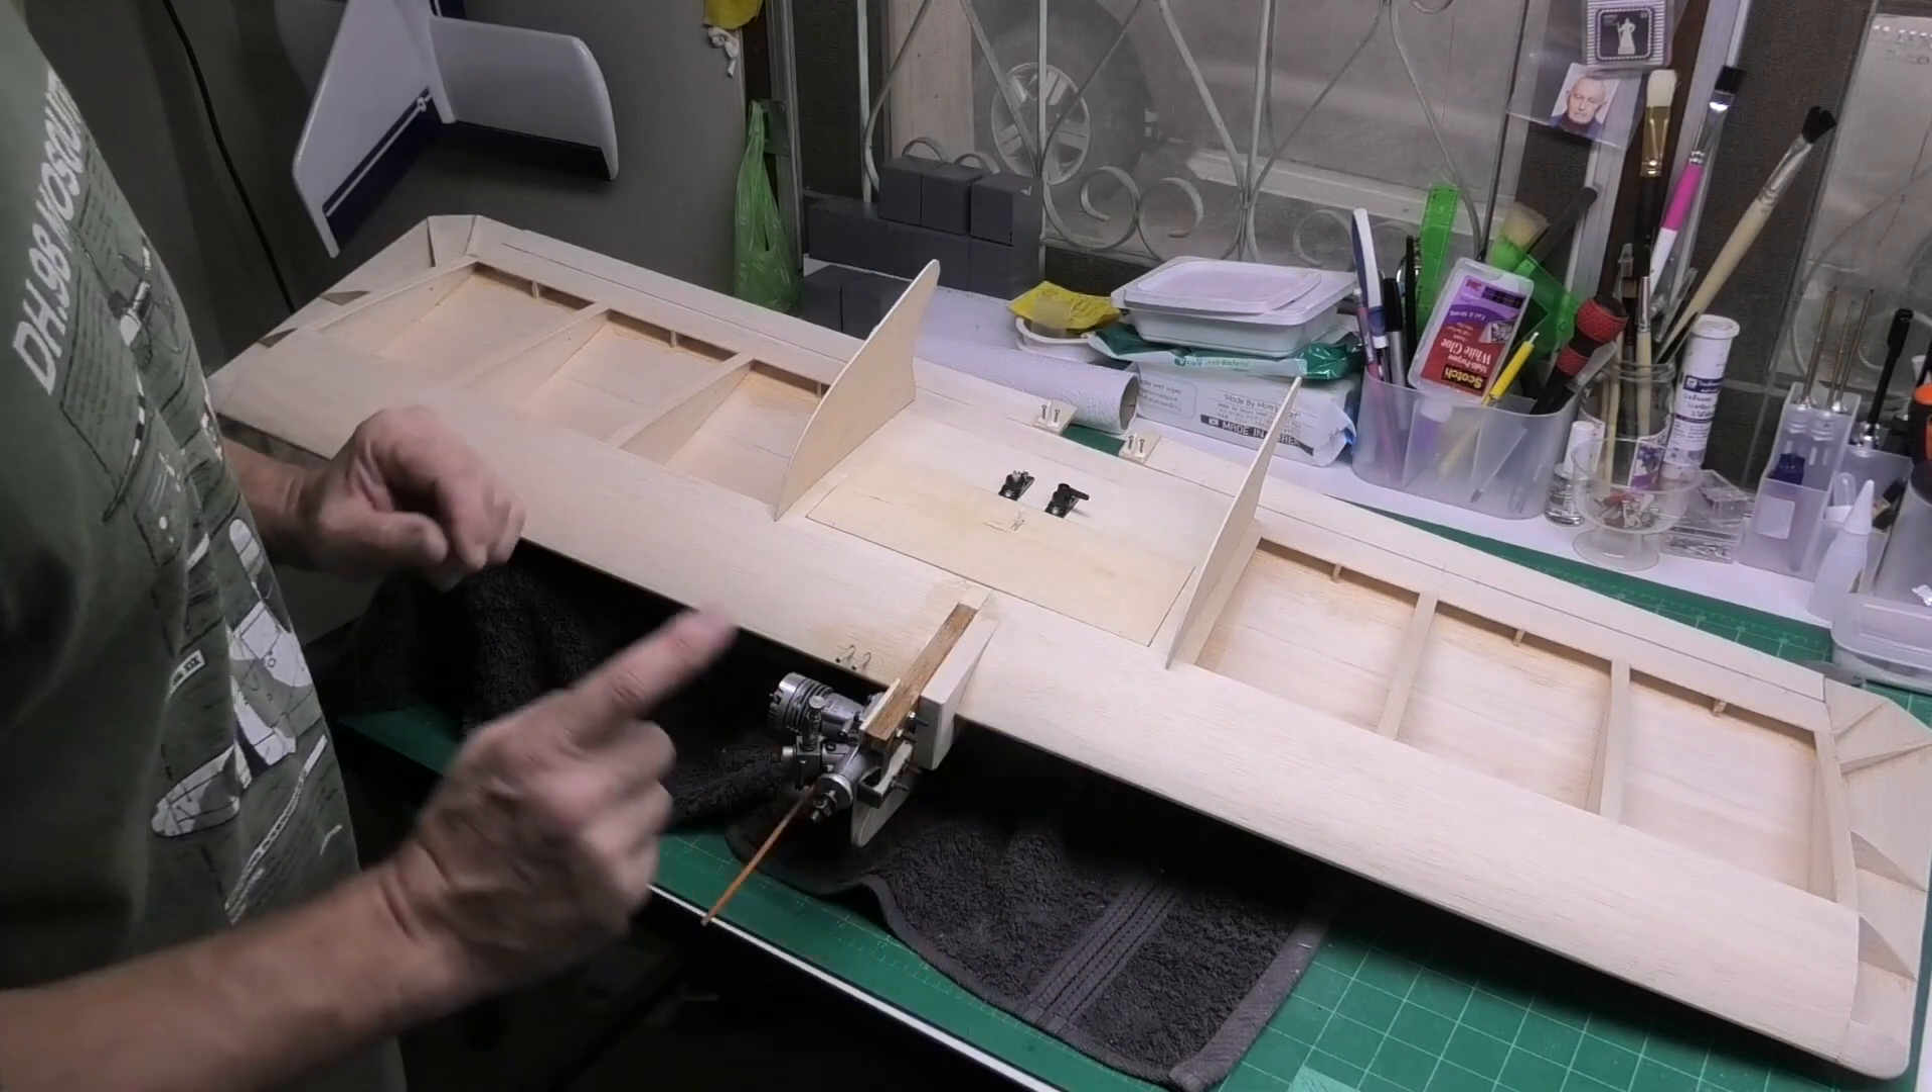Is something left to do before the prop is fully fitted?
Yes.